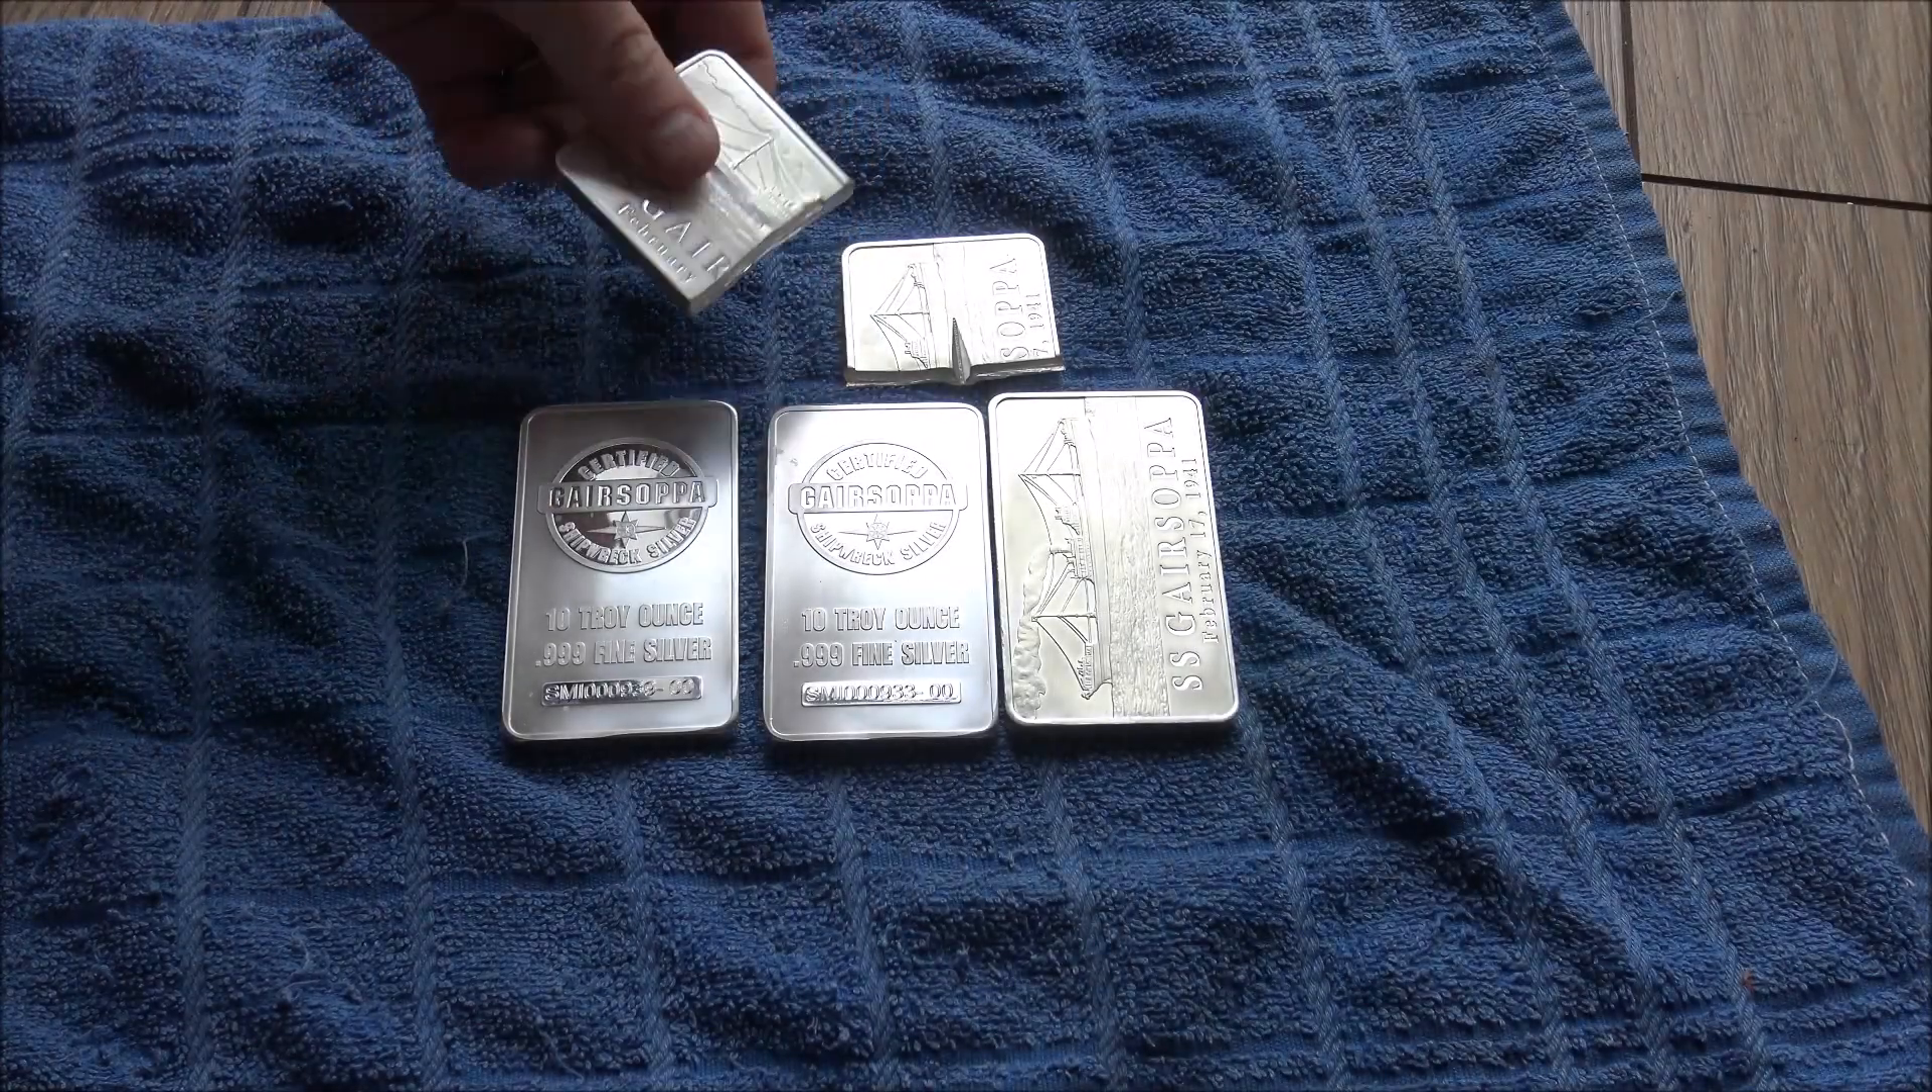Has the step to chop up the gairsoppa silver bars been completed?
No.